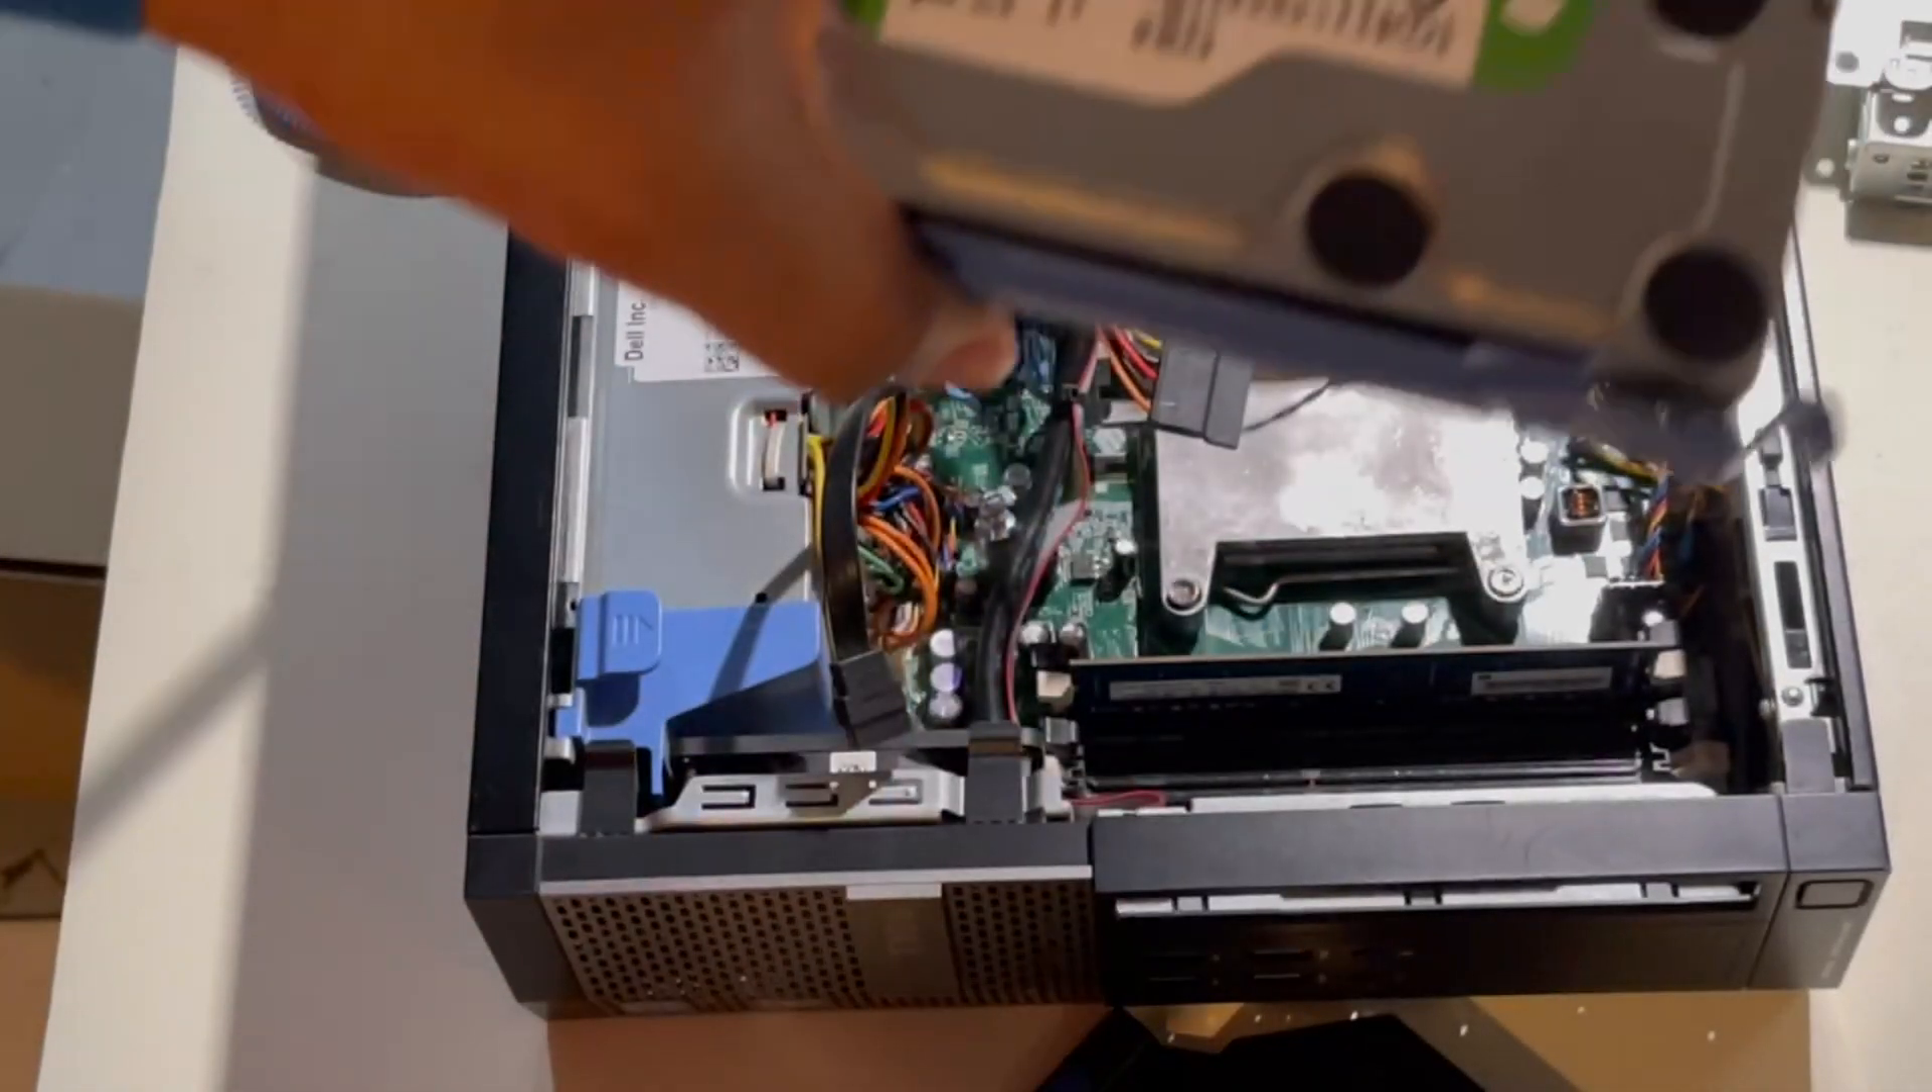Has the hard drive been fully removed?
Yes.